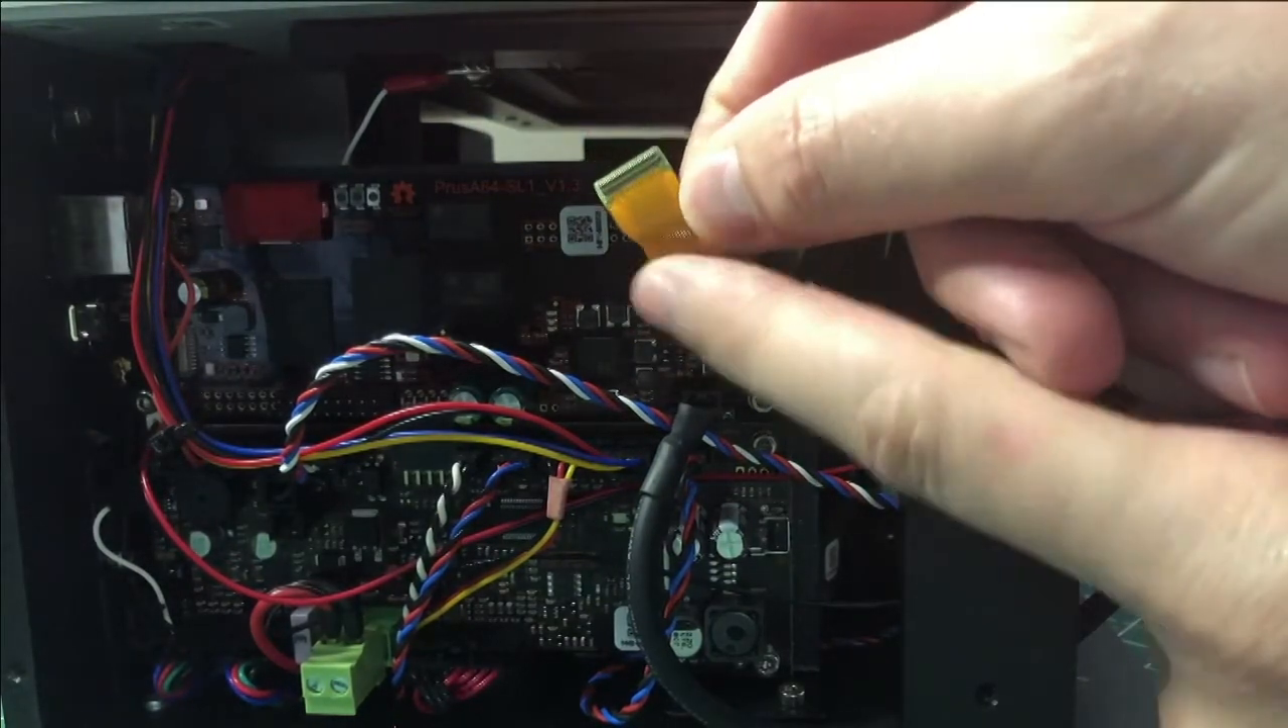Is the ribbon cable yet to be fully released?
No.